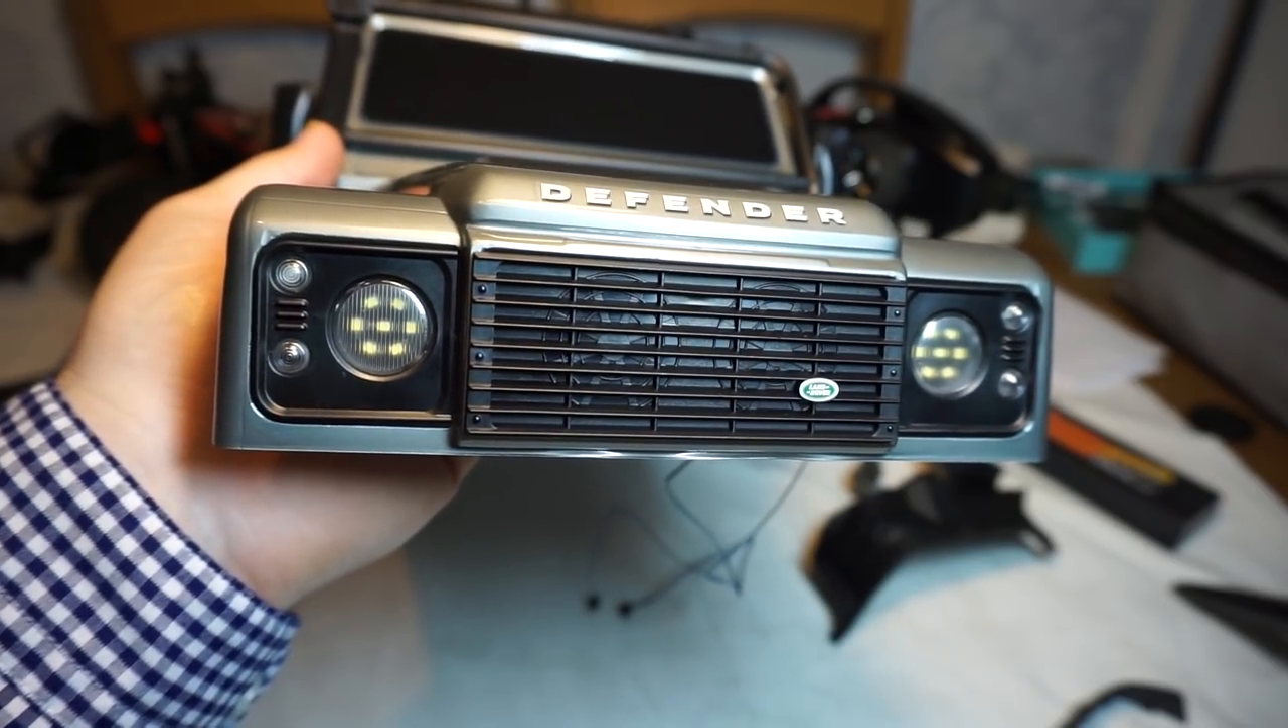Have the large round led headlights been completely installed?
Yes.